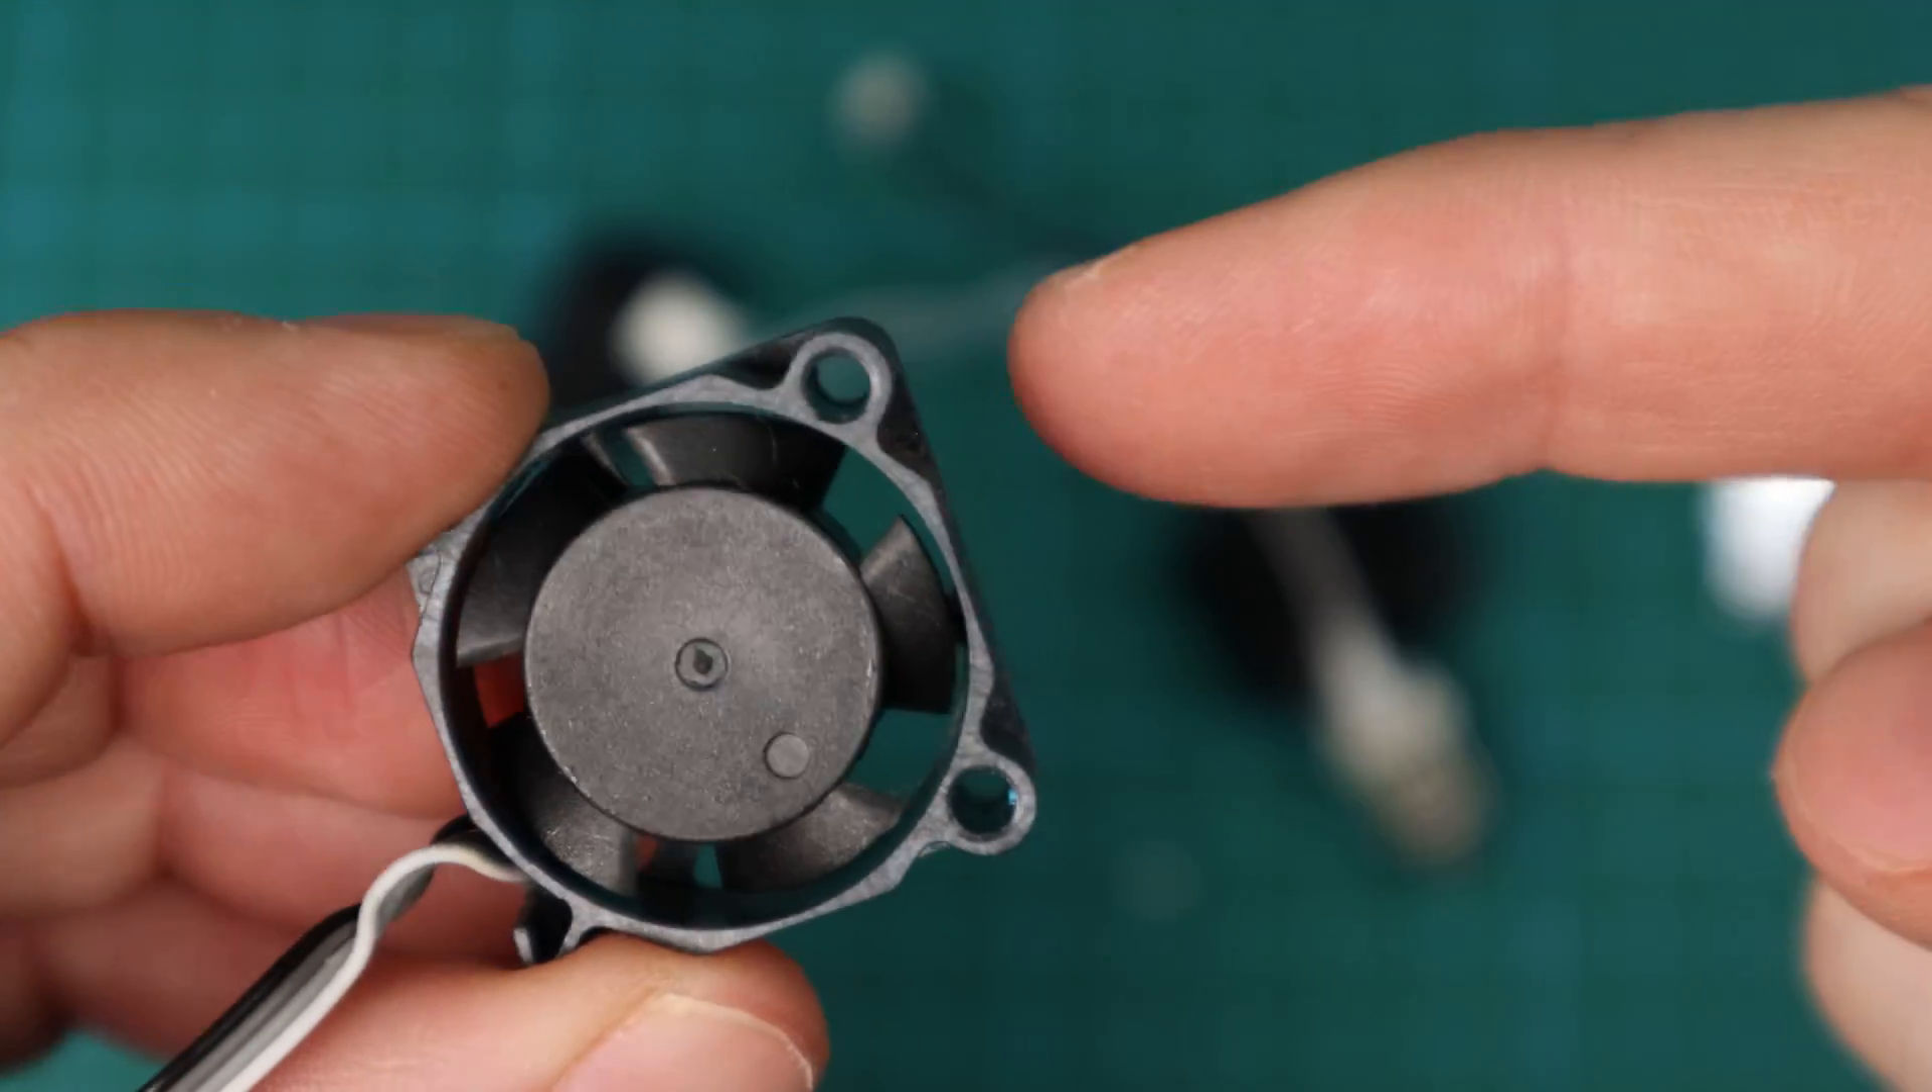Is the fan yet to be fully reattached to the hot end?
Yes.